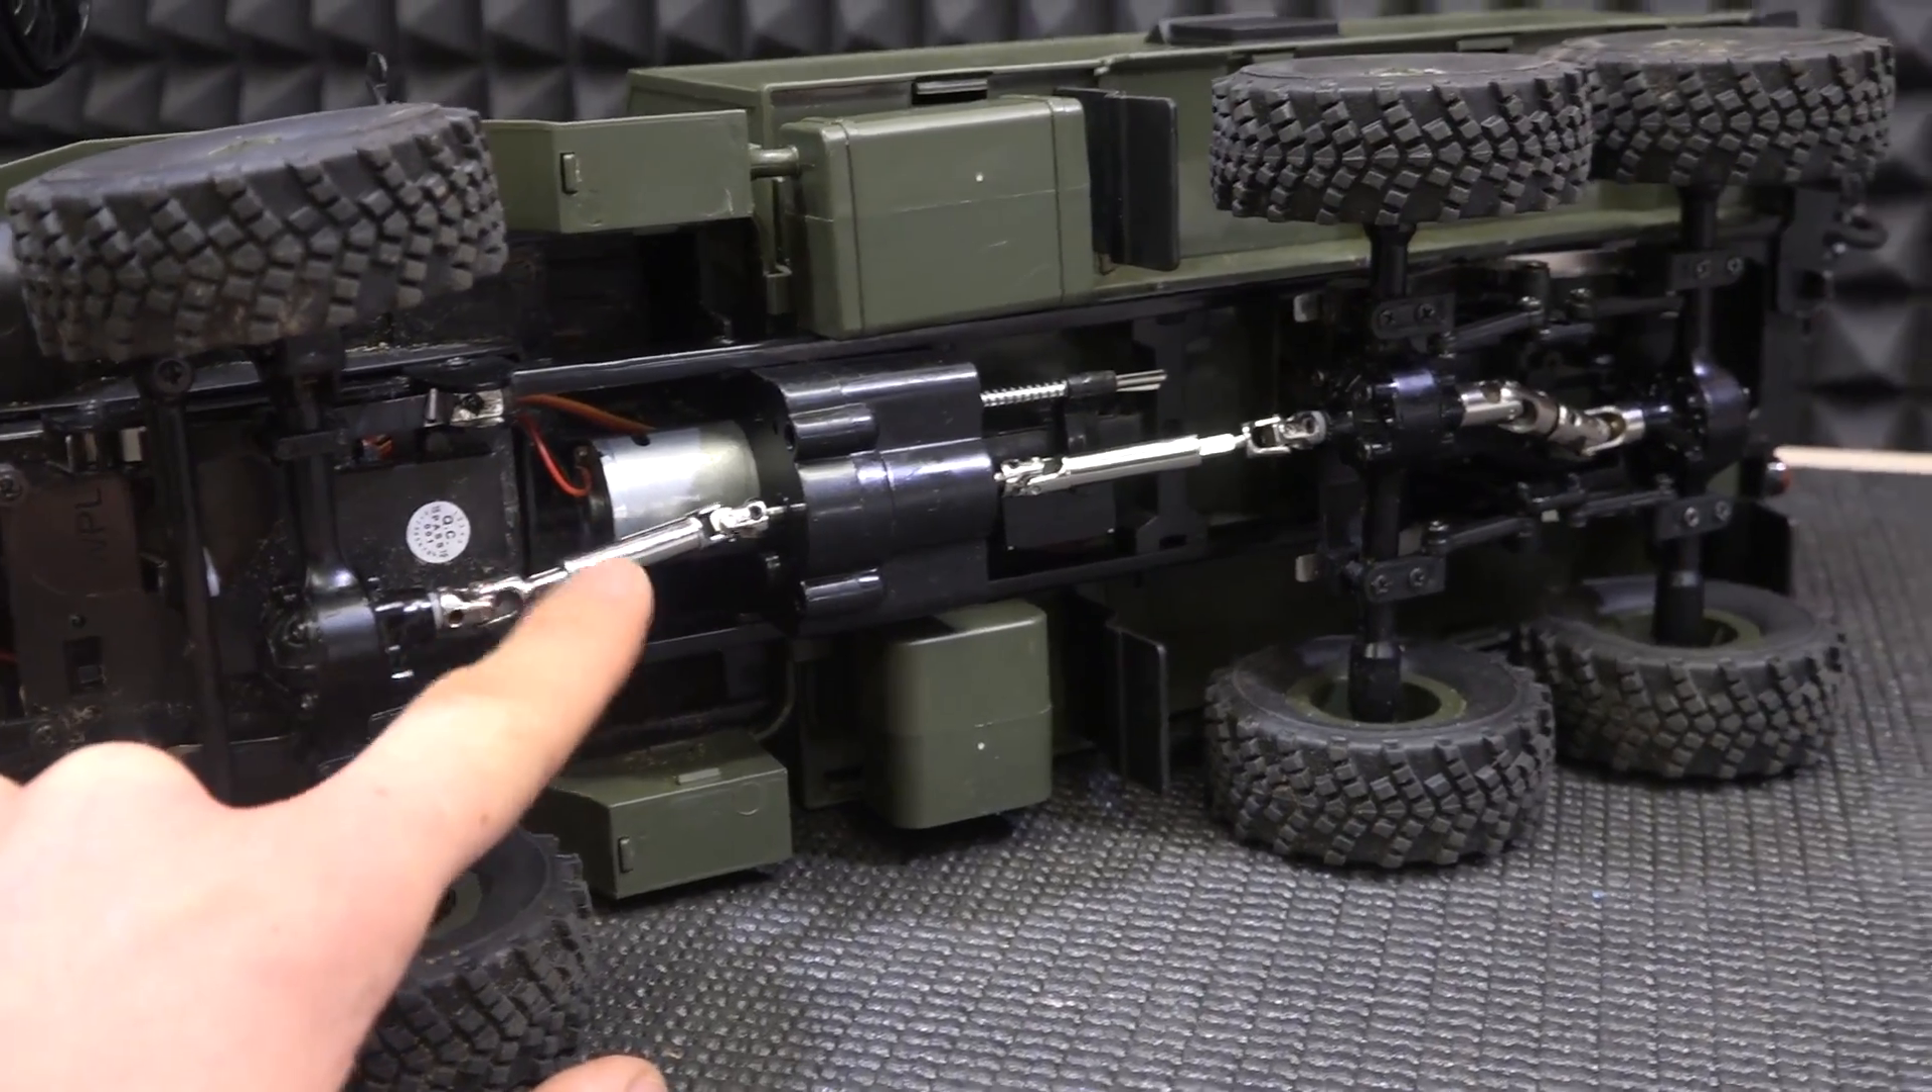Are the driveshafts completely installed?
Yes.